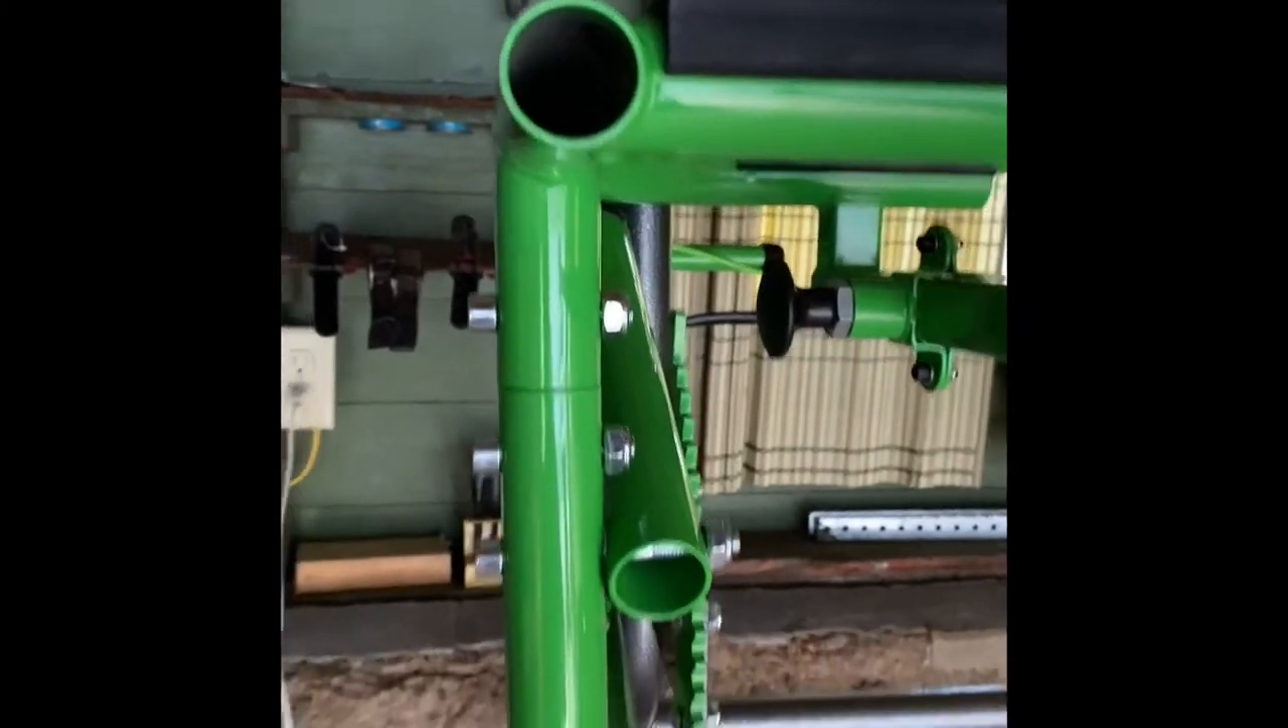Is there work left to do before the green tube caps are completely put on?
Yes.